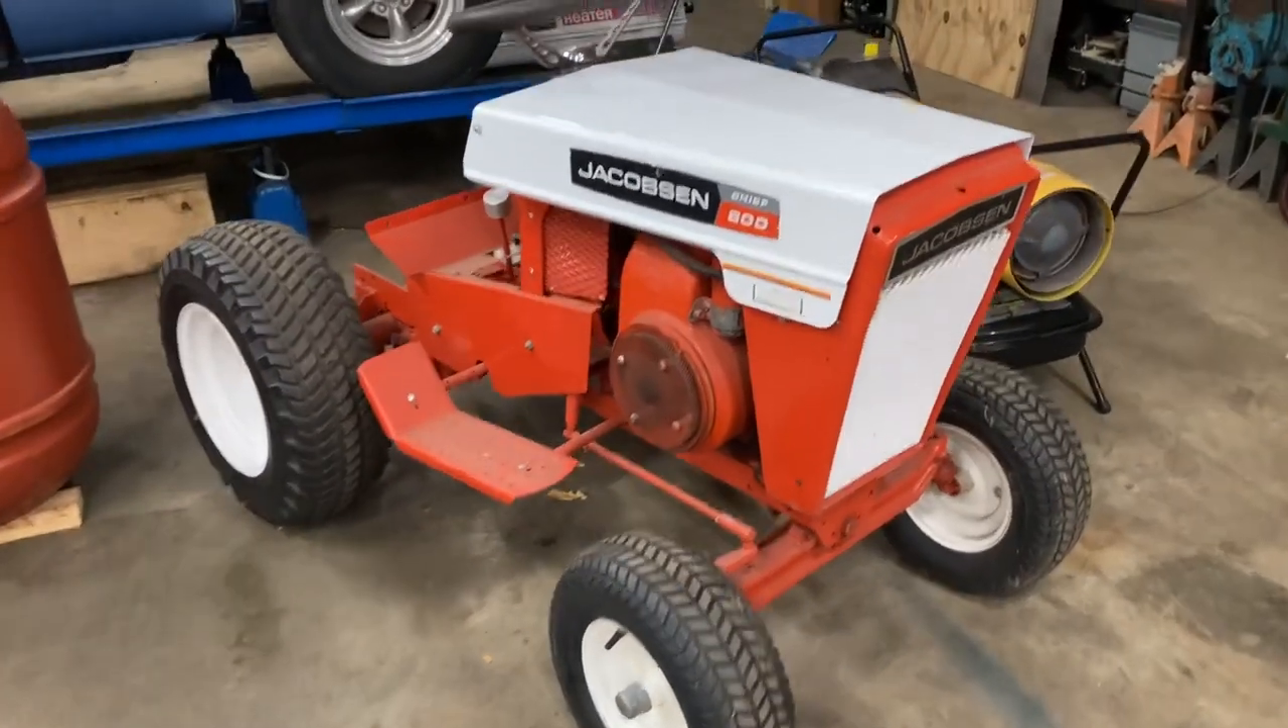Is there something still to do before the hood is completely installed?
No.